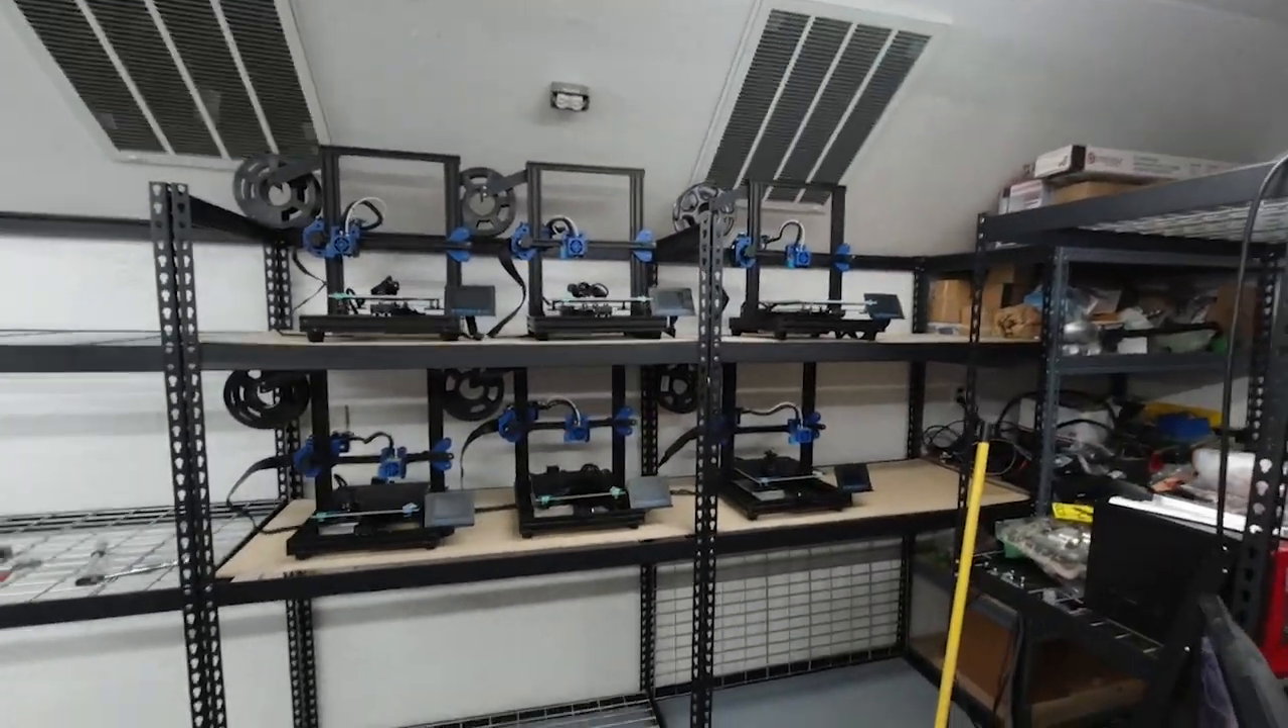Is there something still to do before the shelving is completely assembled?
No.